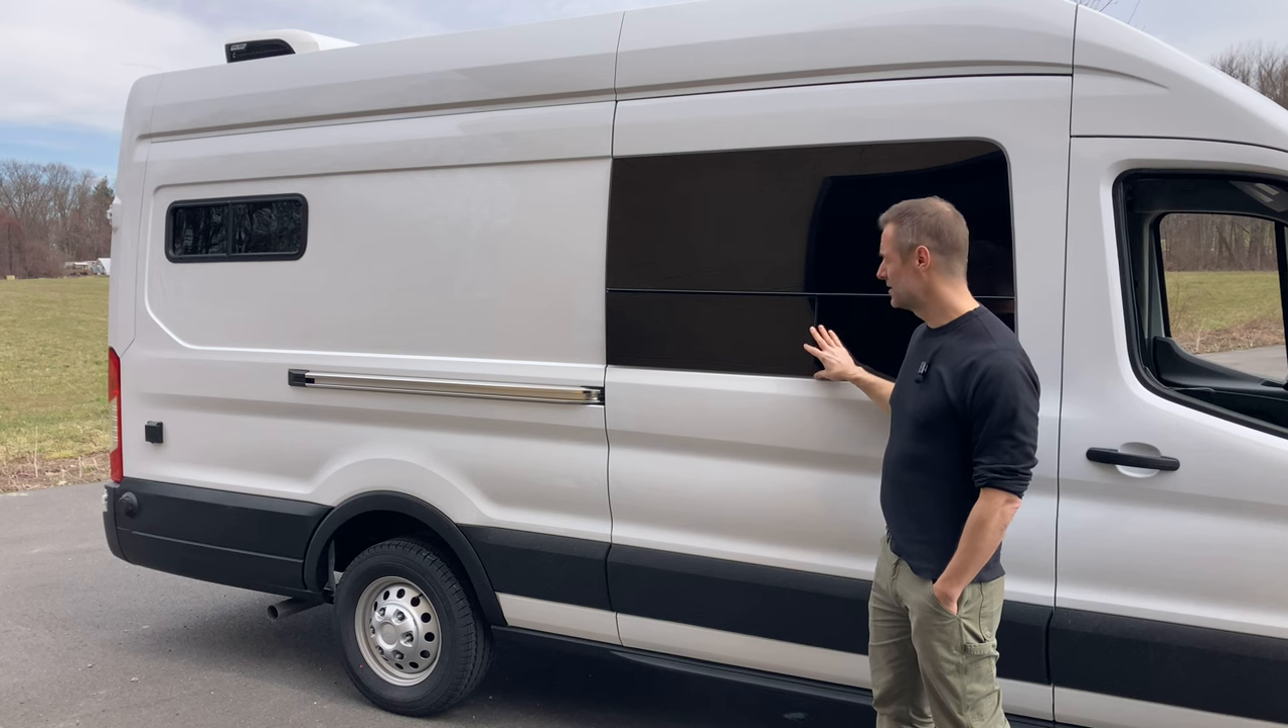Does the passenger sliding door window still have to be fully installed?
No.